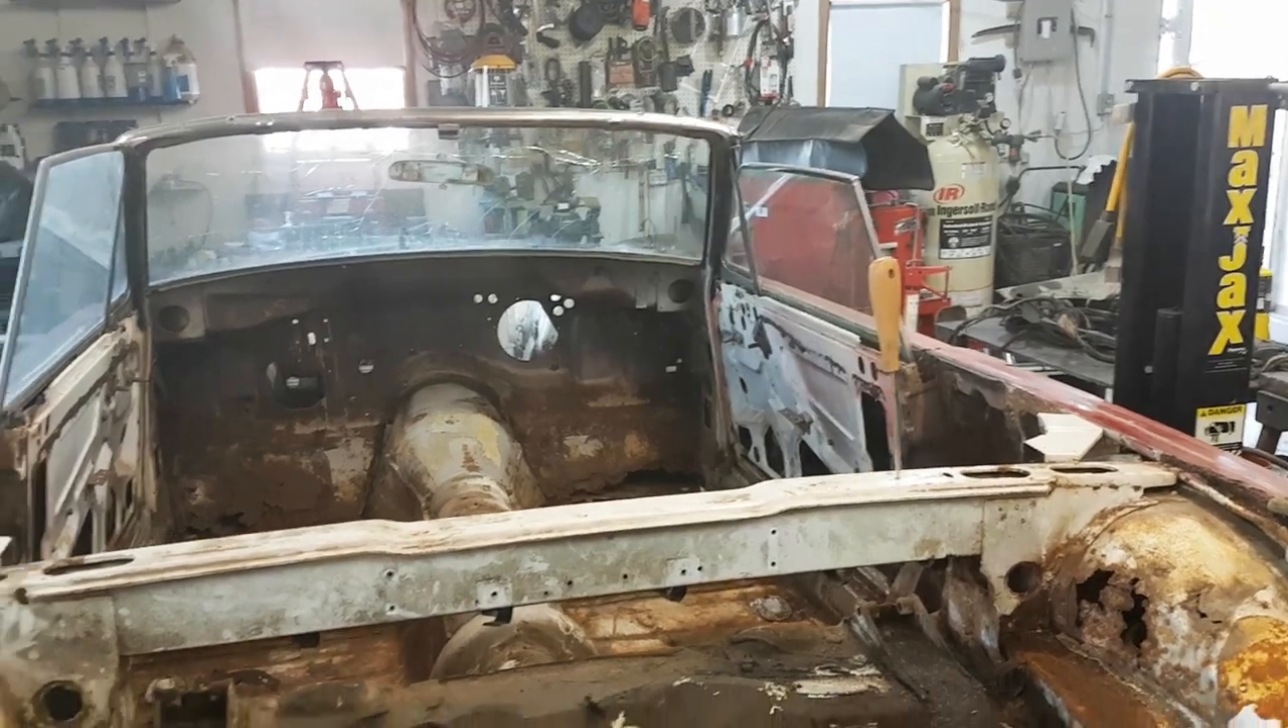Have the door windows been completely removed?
No.